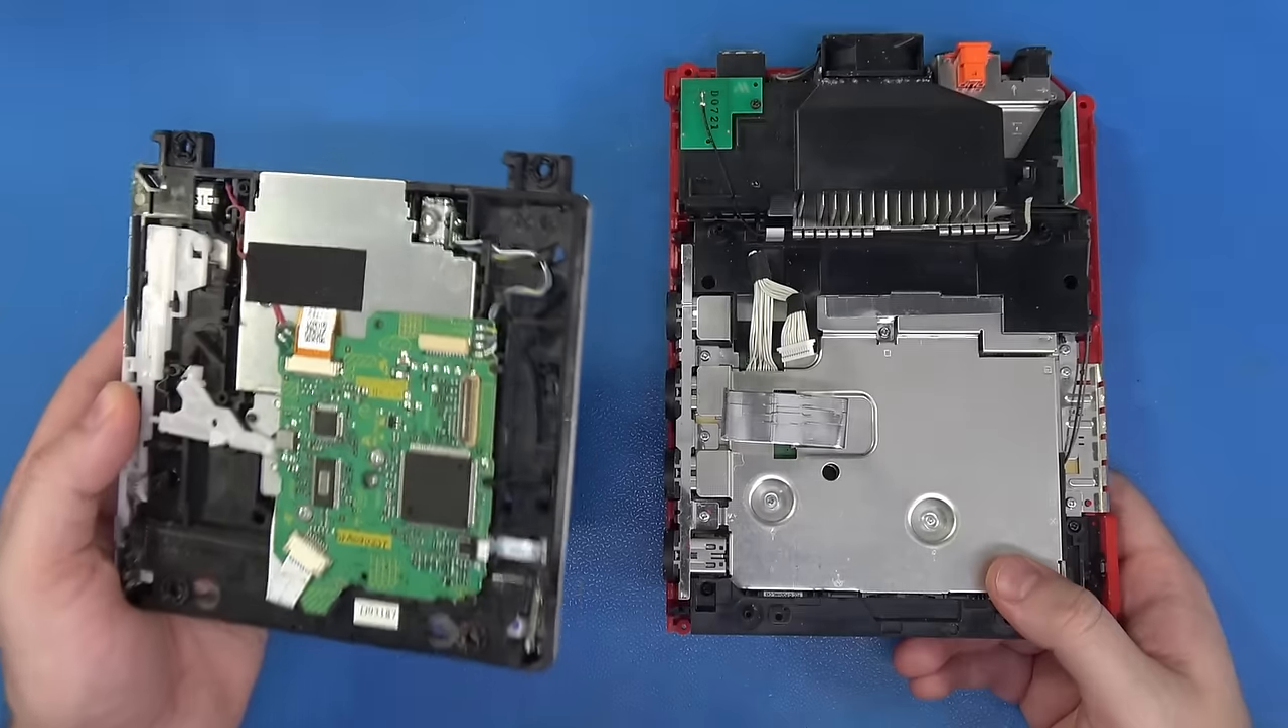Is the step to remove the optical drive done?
Yes.